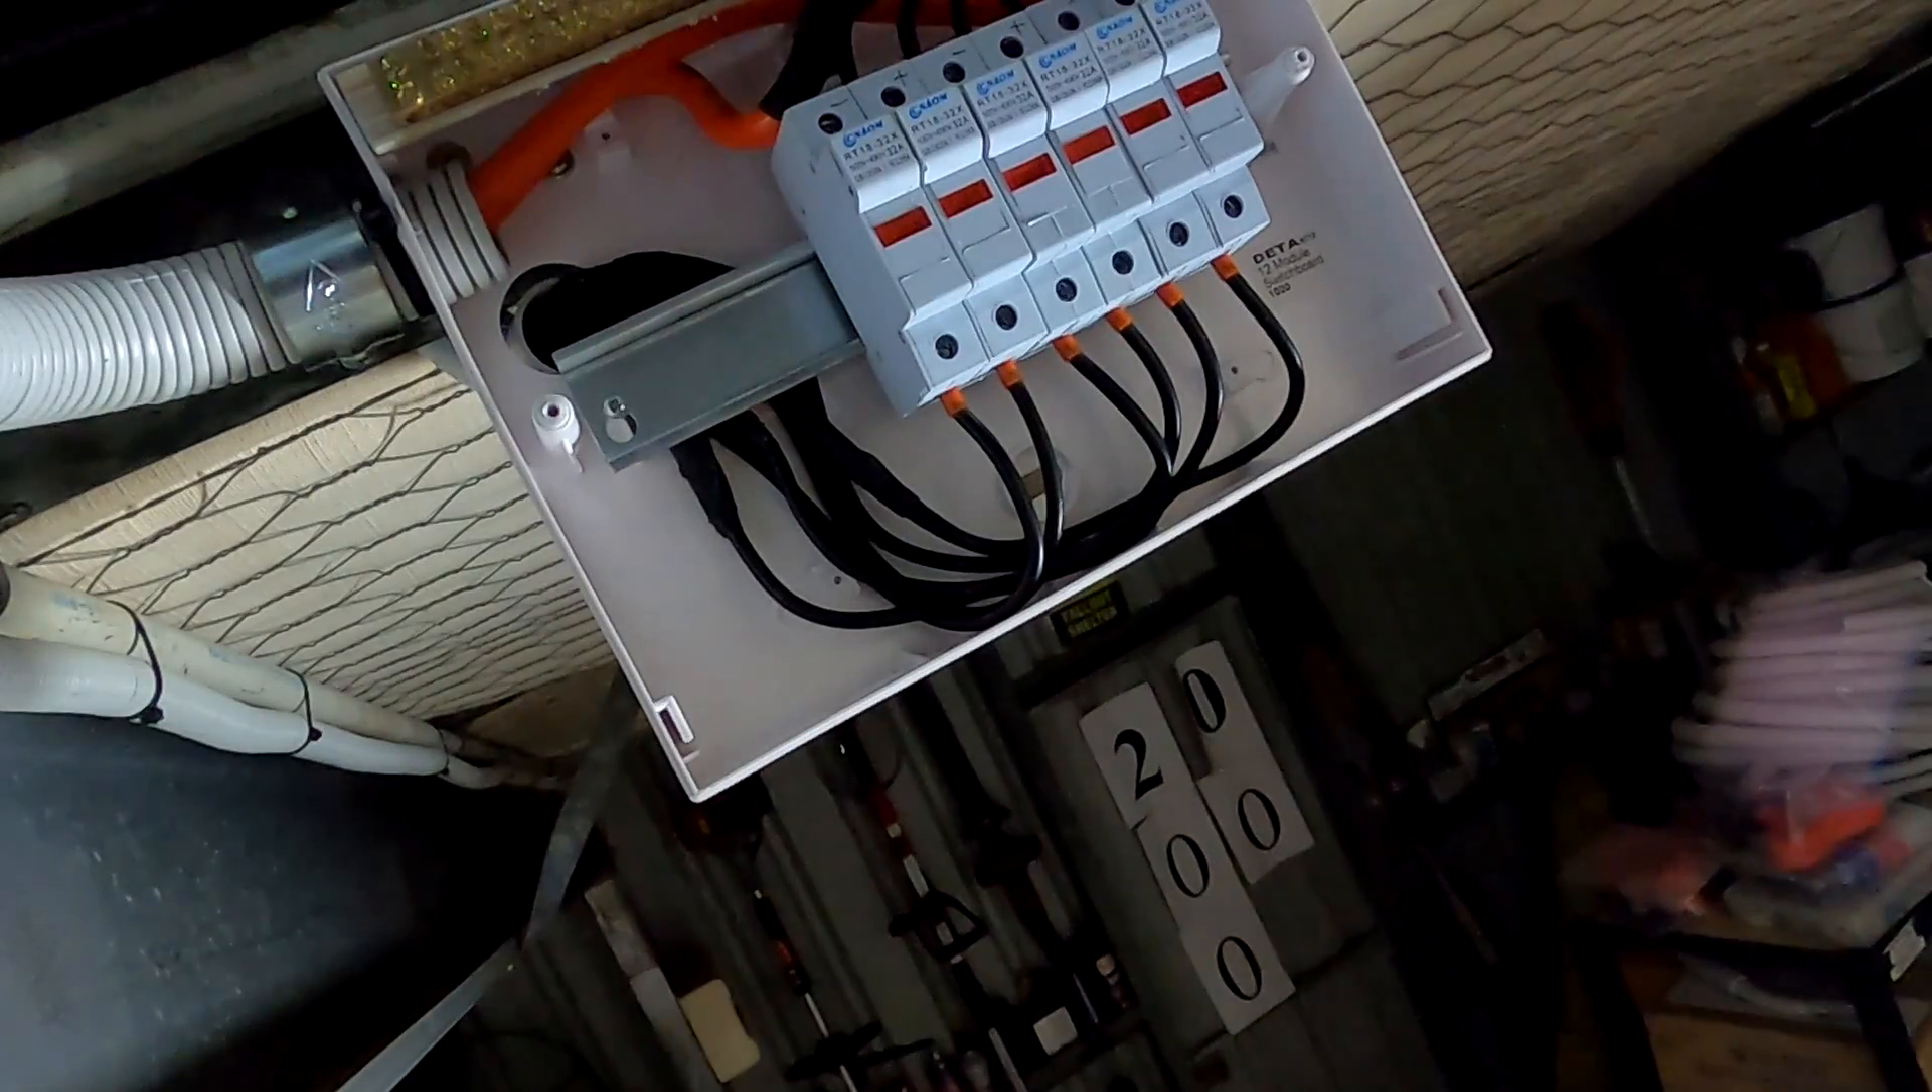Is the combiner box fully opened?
Yes.